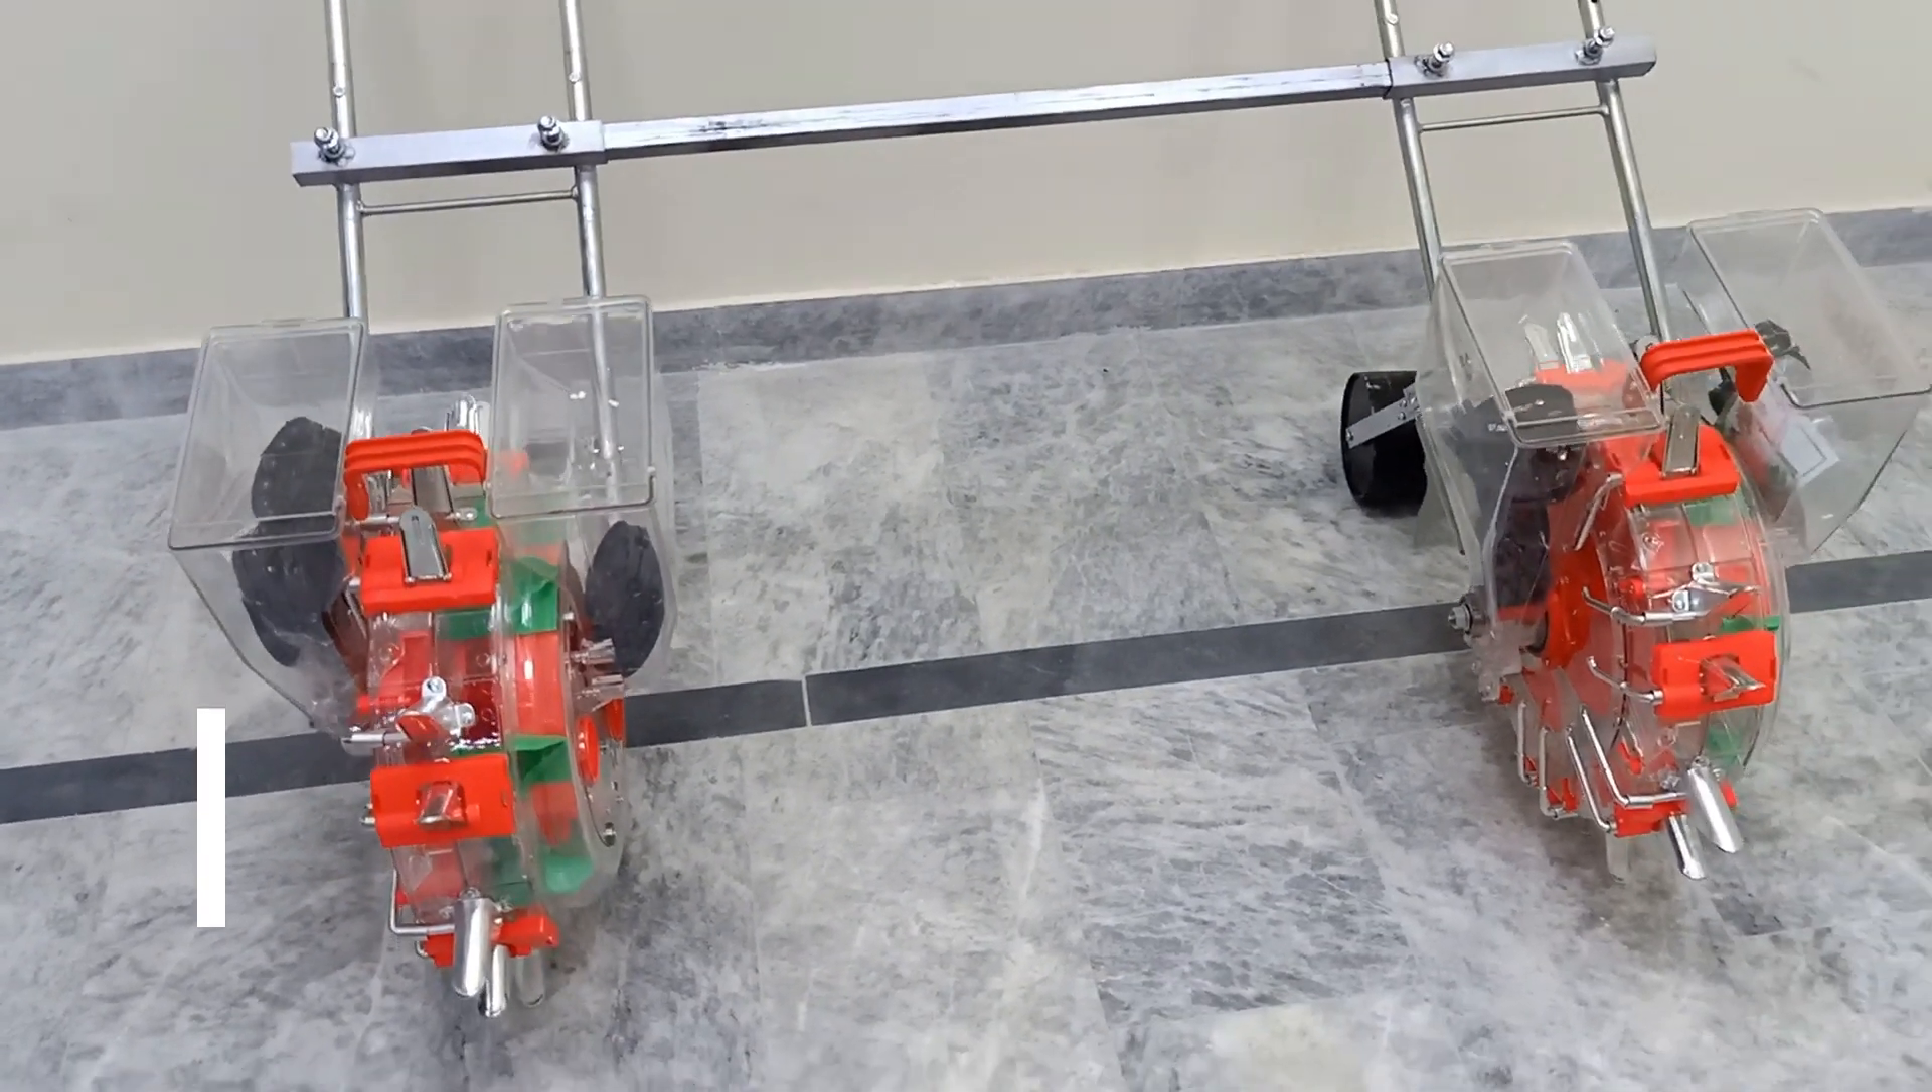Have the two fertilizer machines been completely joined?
Yes.